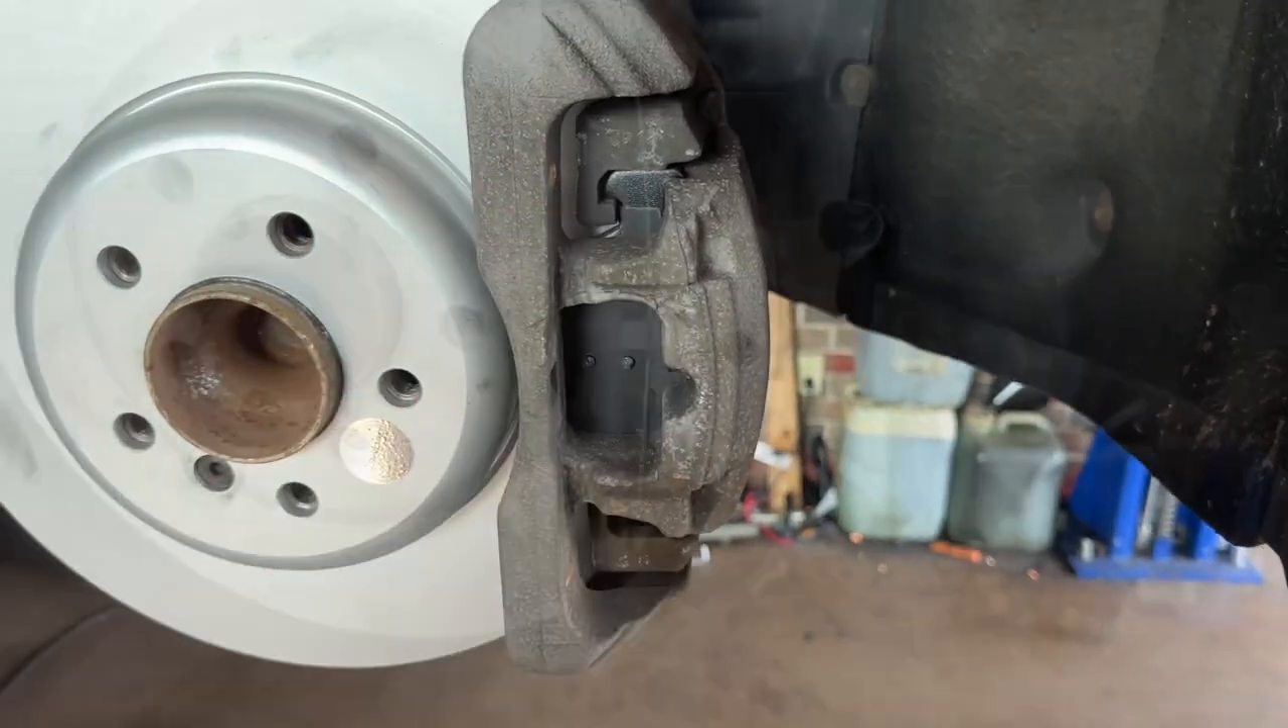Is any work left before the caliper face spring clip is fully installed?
Yes.